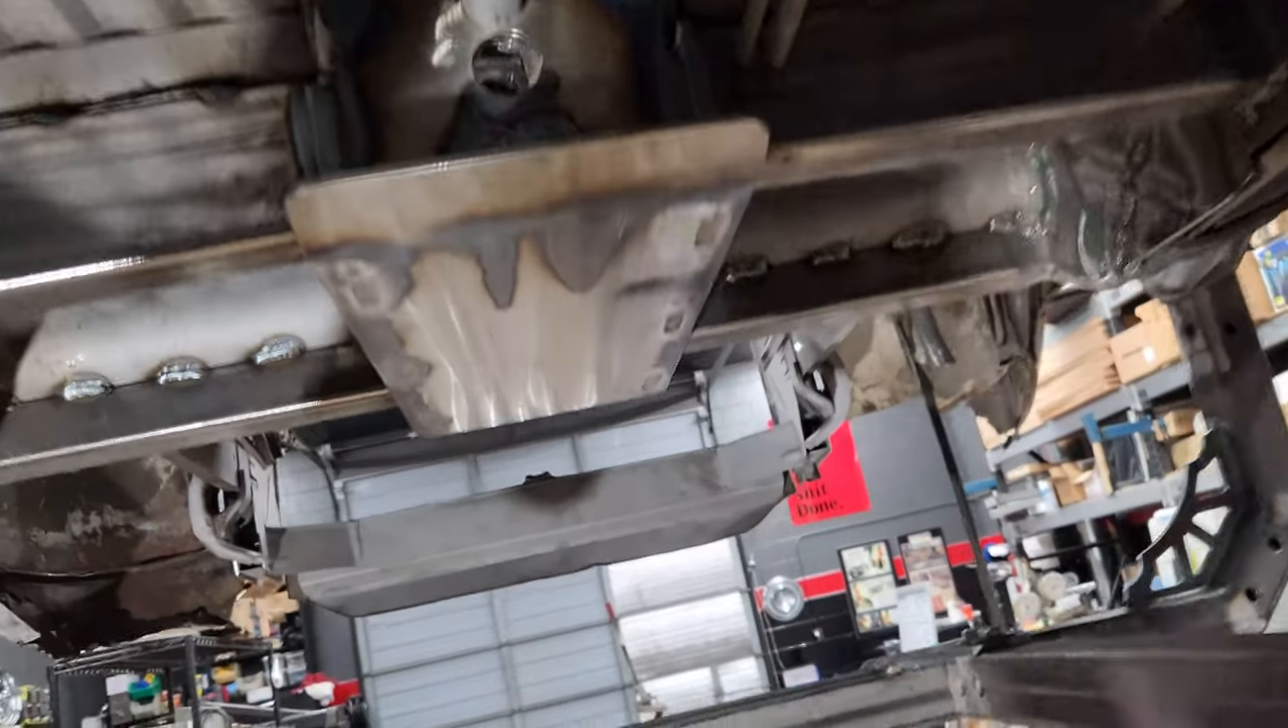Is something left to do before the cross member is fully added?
No.